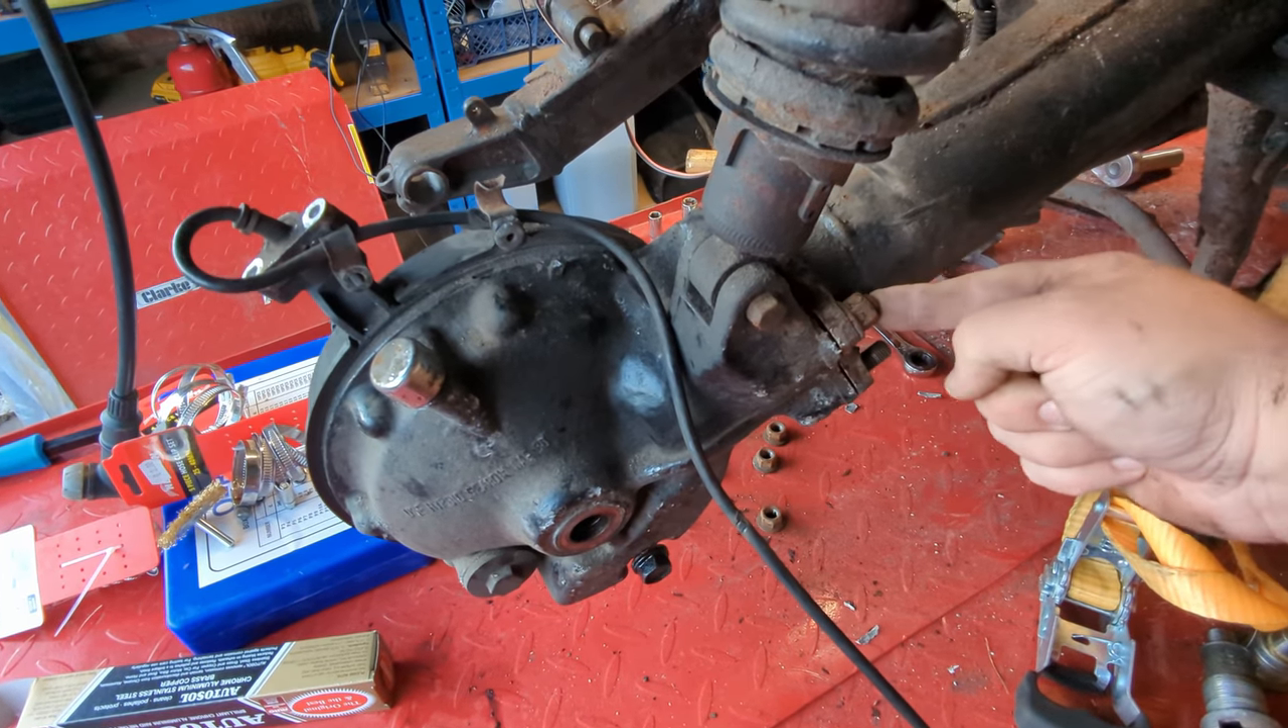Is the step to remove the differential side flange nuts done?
No.